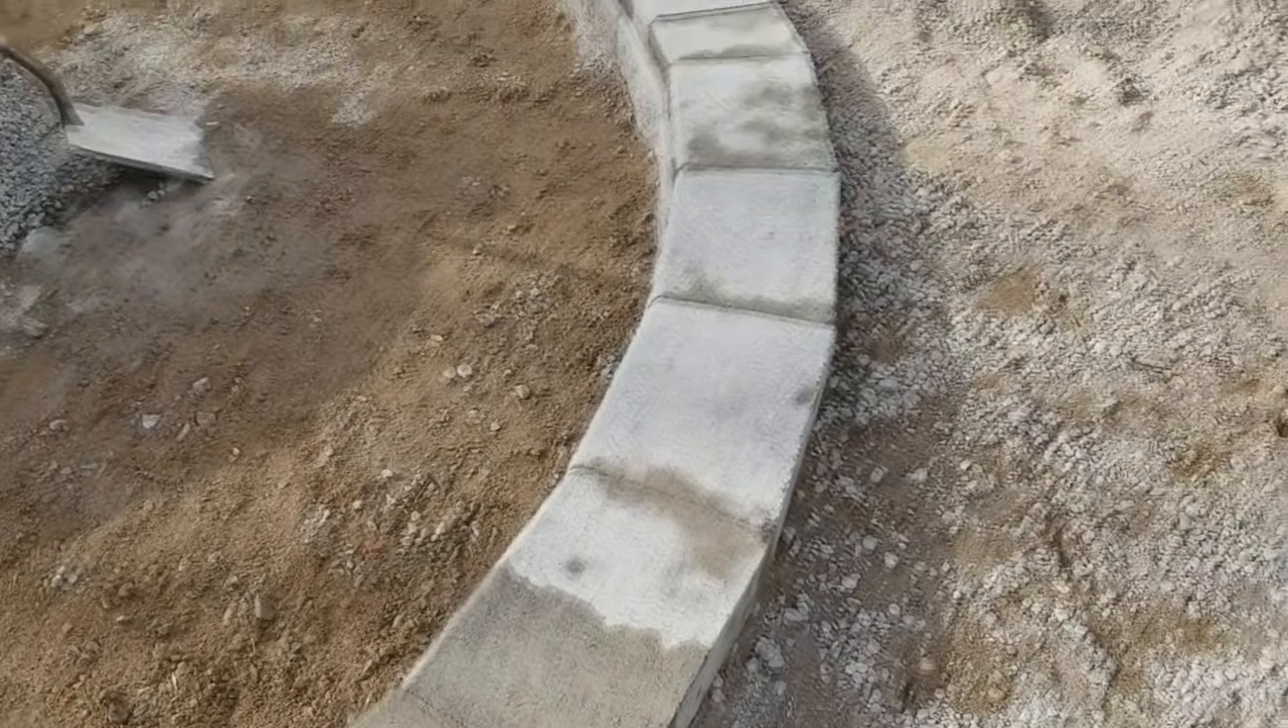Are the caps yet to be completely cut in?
No.